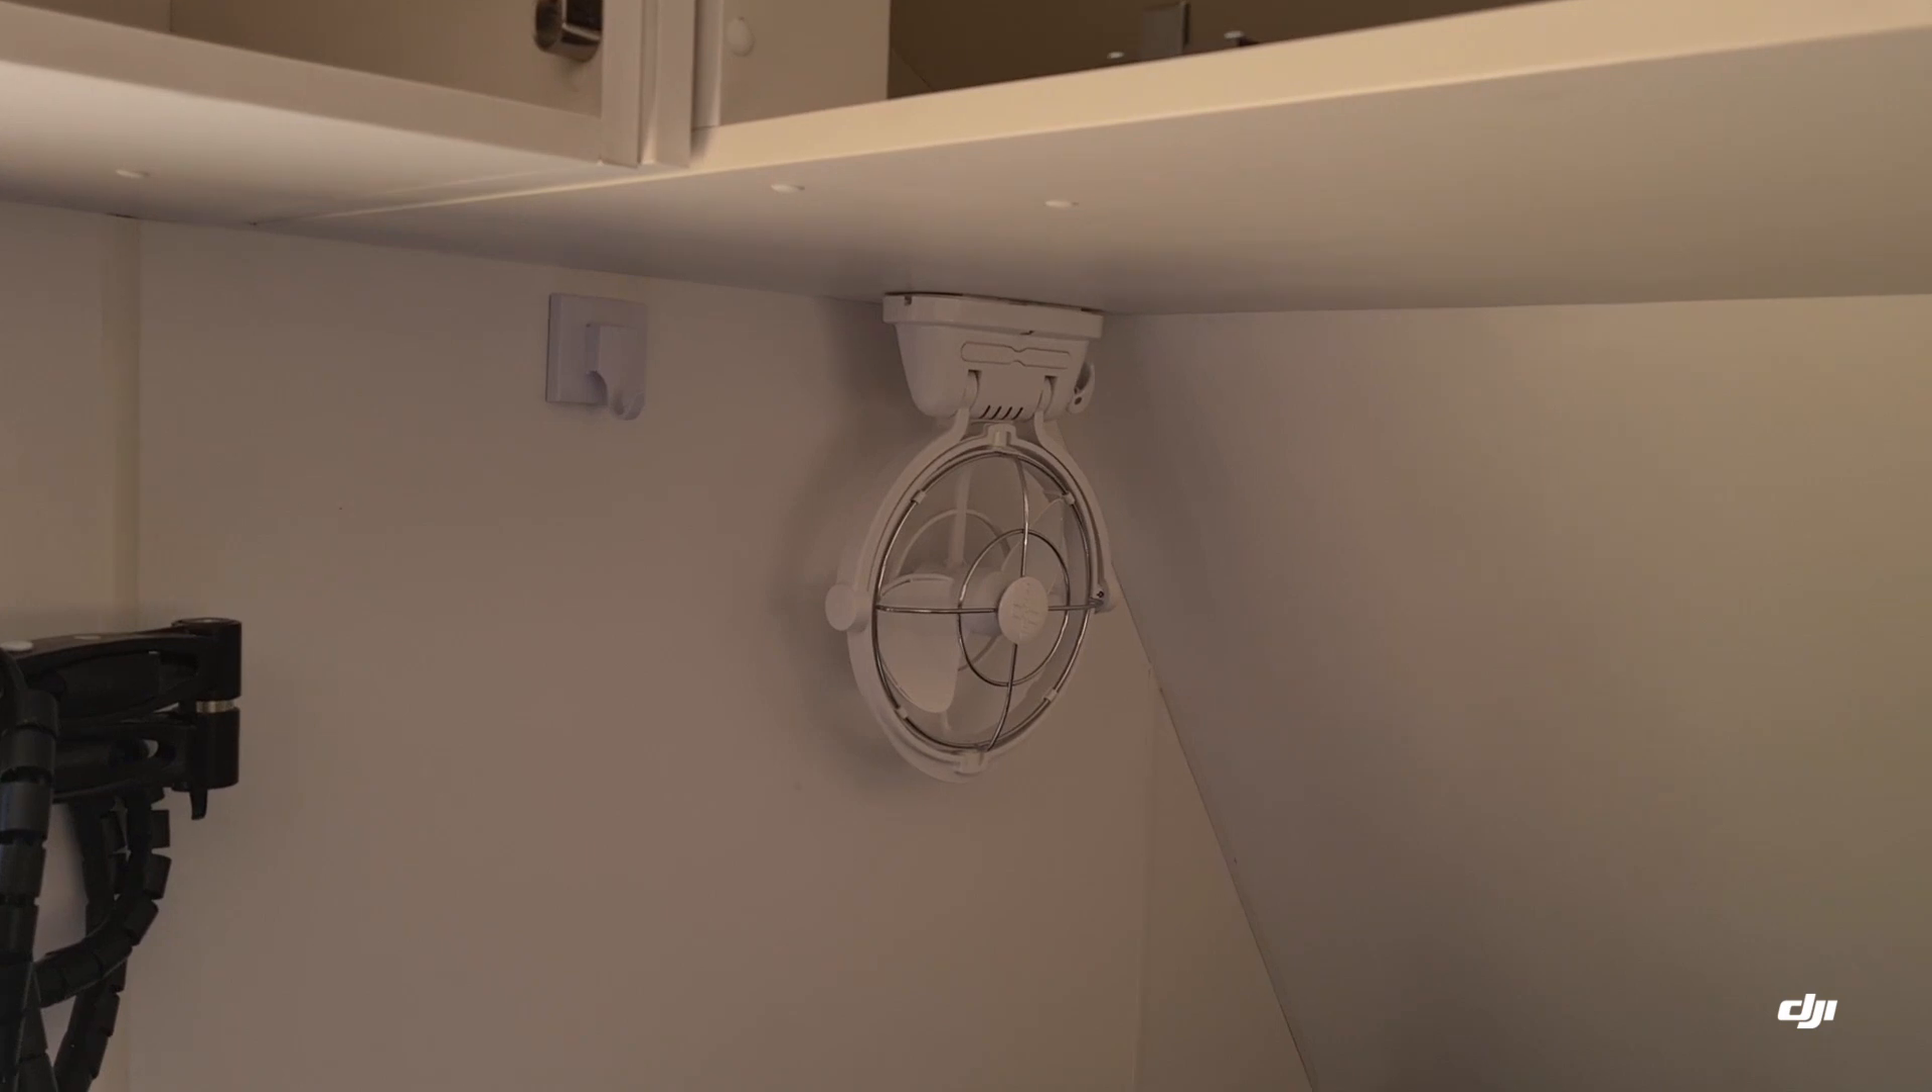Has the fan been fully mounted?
Yes.